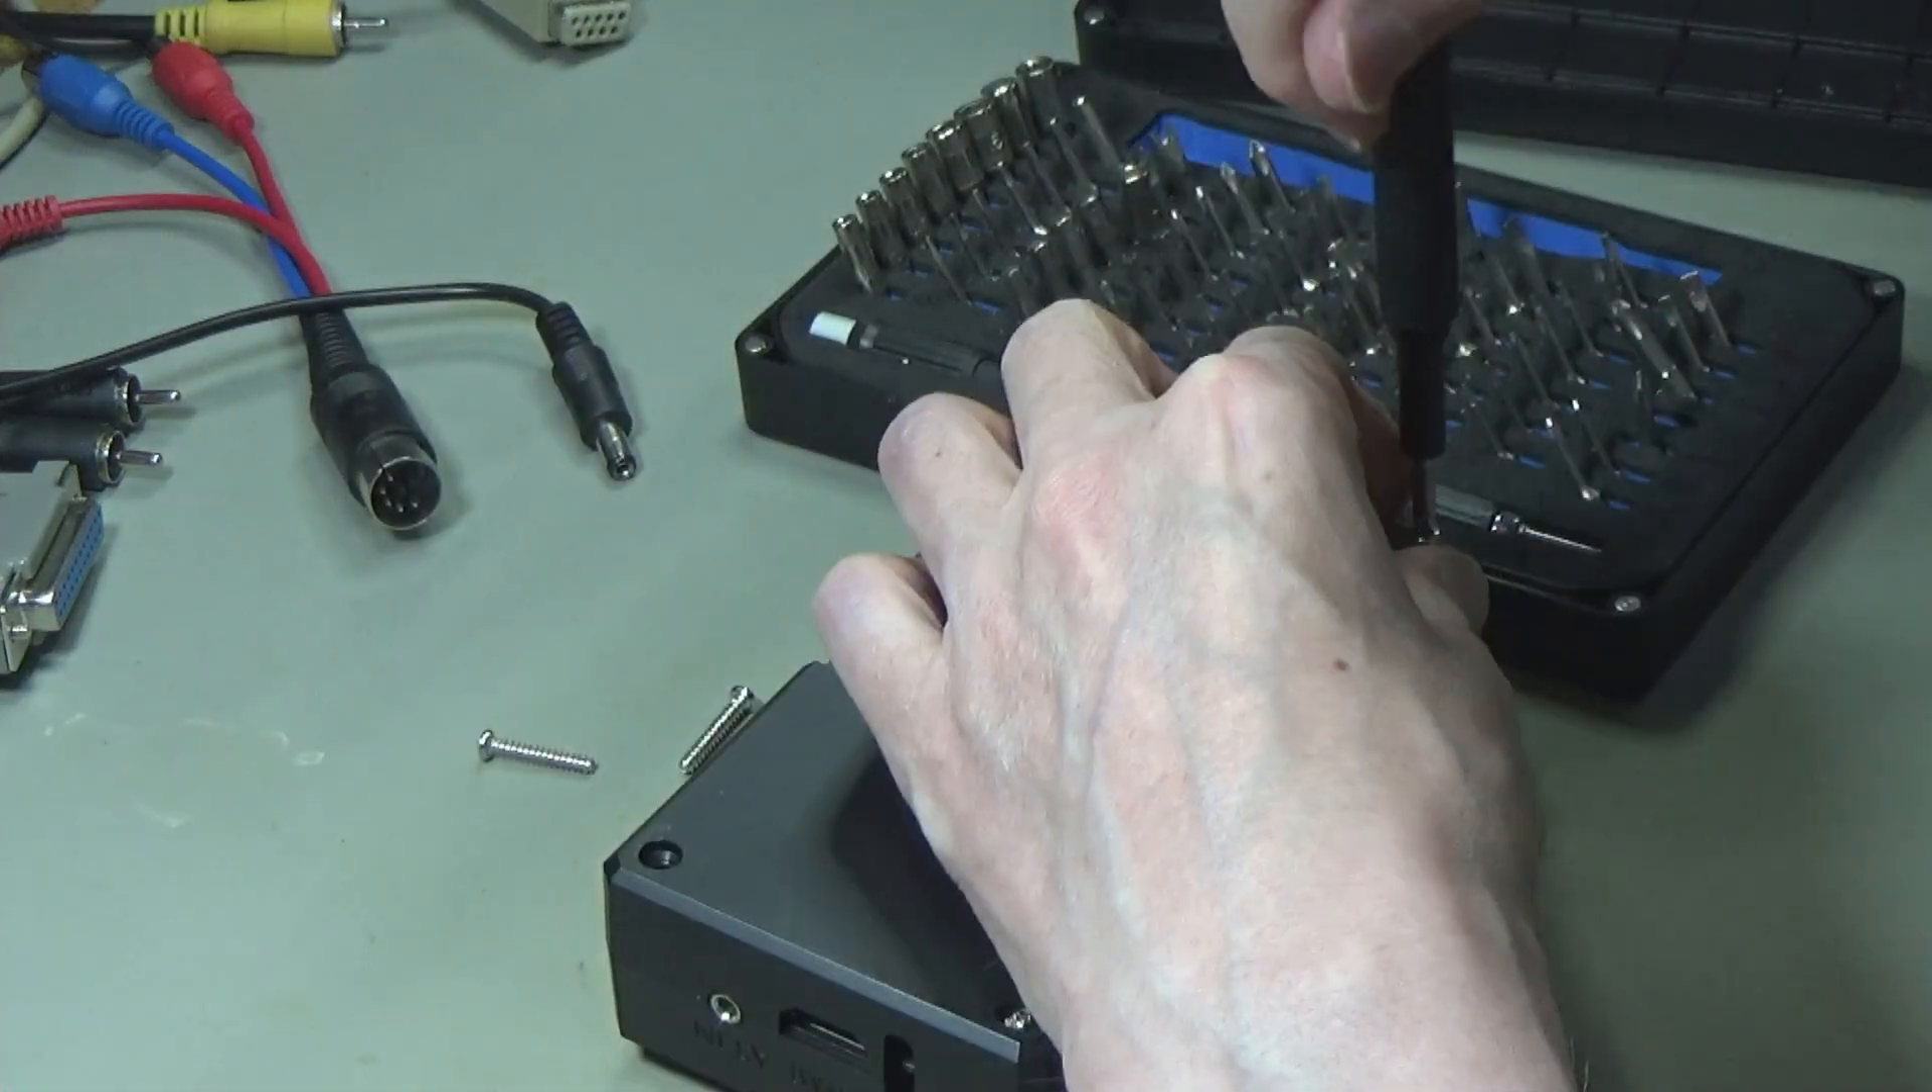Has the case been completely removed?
No.